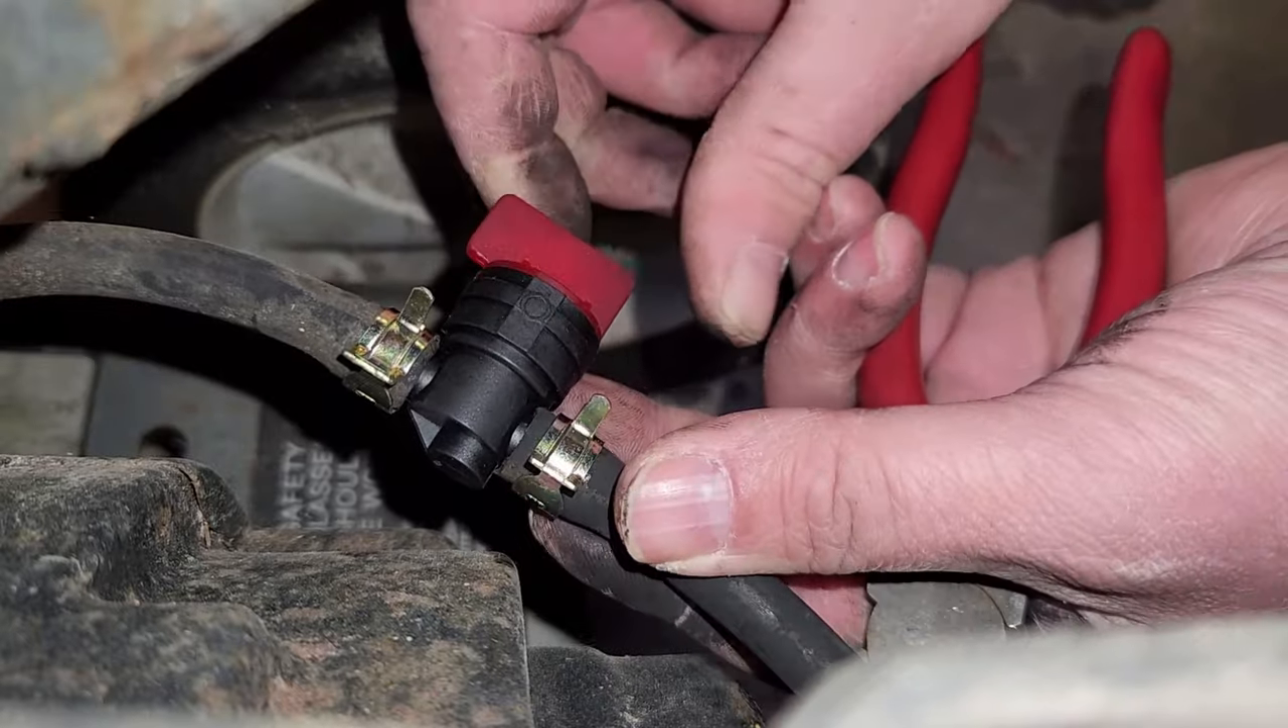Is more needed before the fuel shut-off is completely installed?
No.